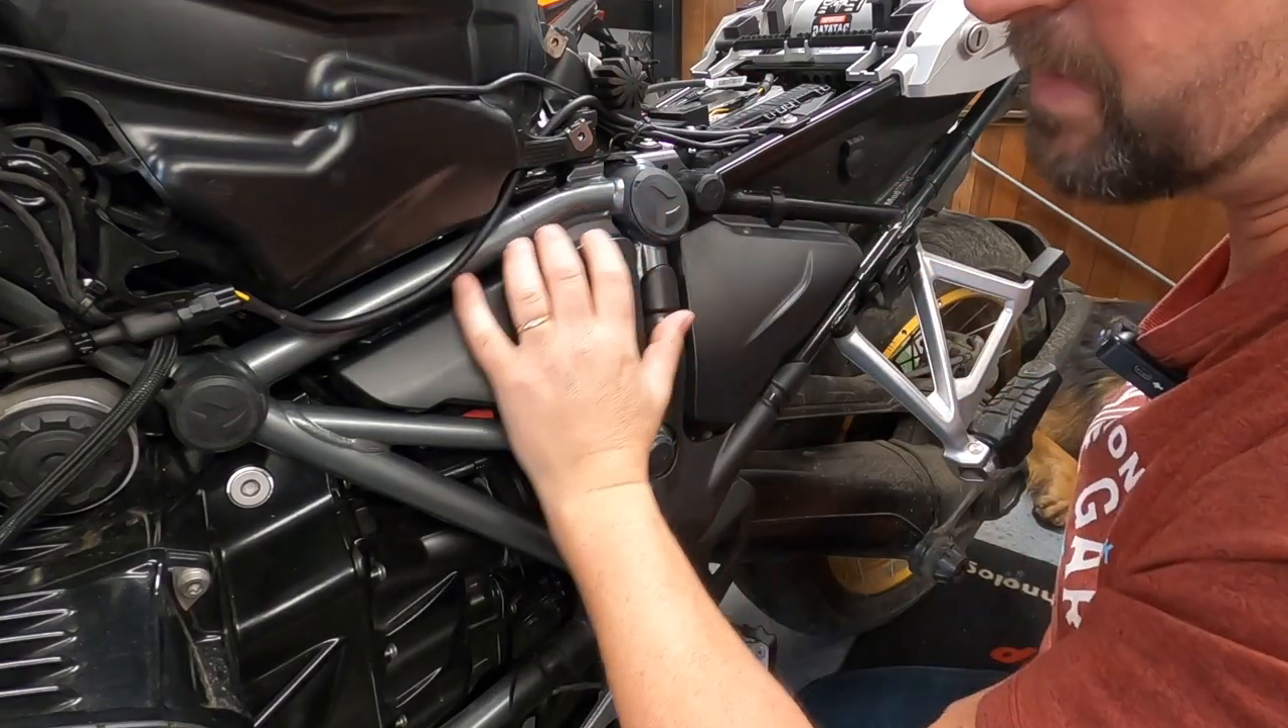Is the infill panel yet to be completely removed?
Yes.